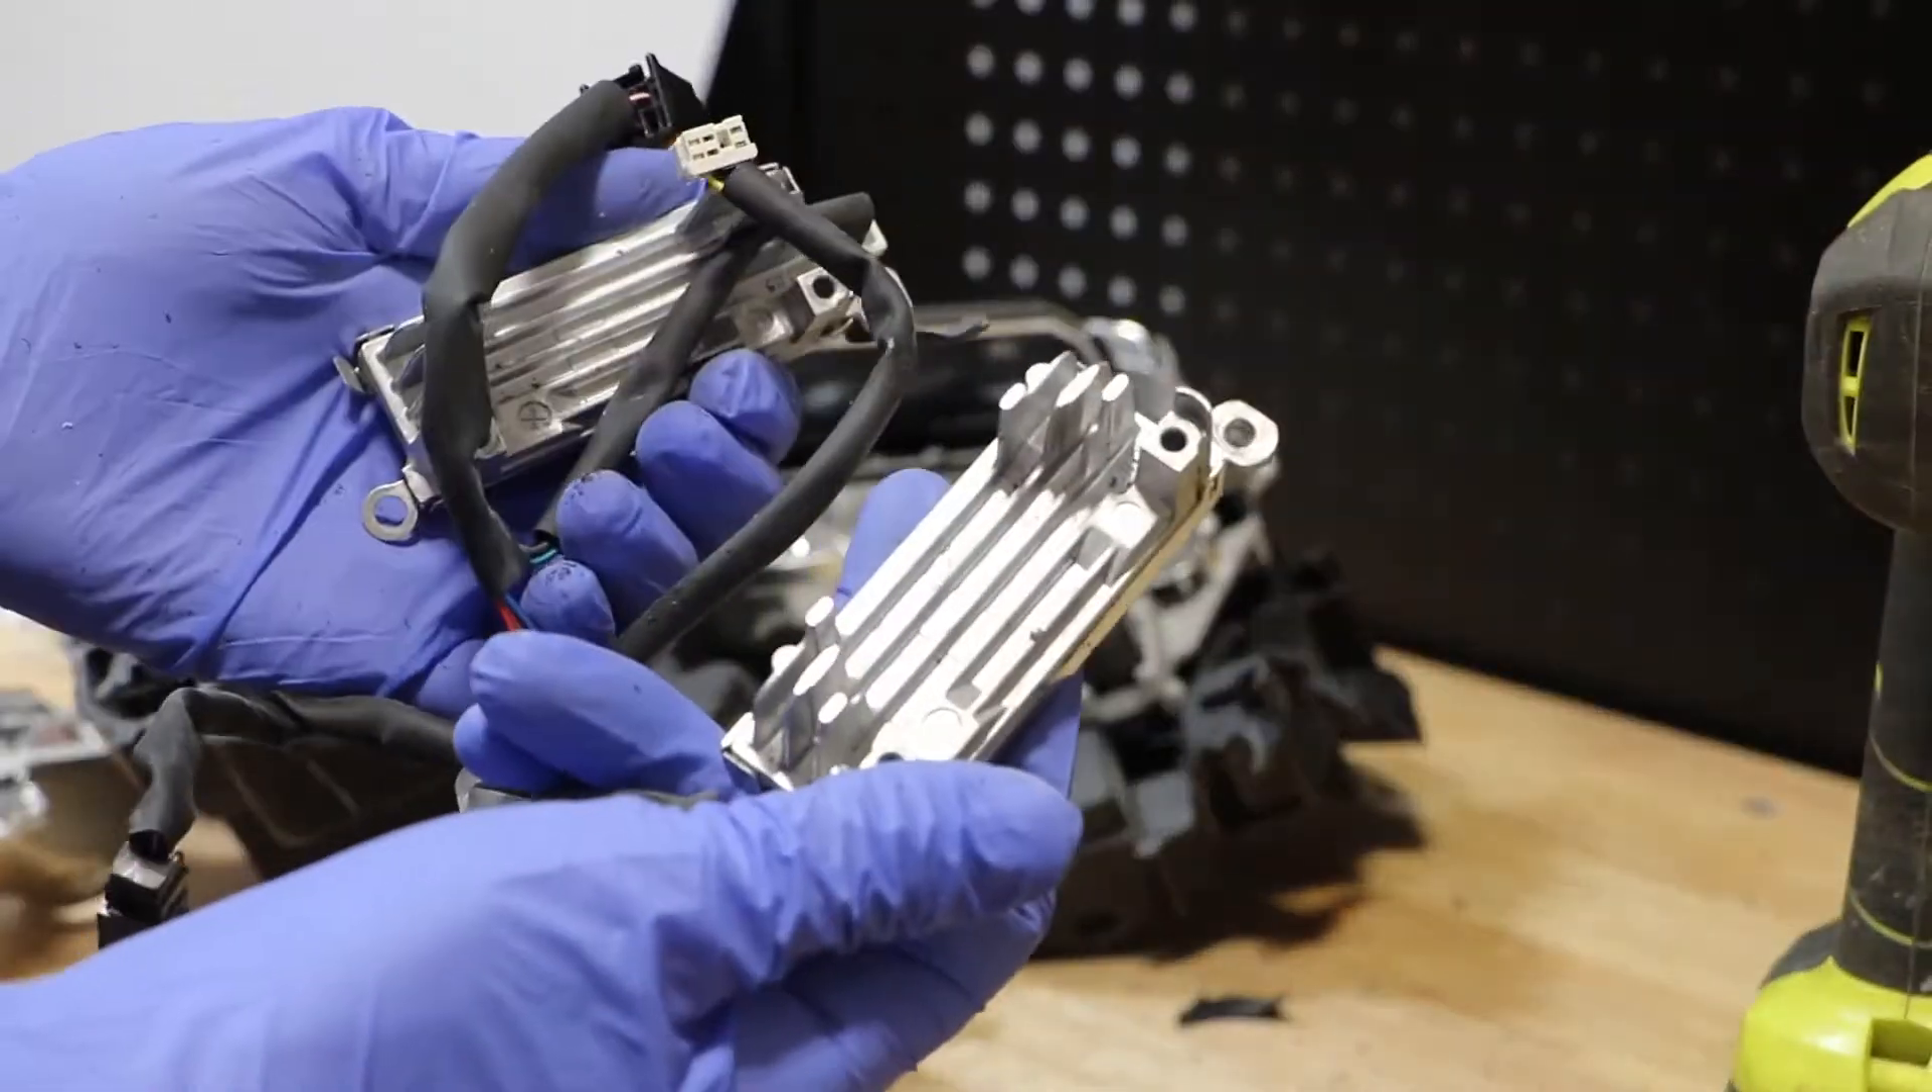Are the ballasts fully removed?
Yes.